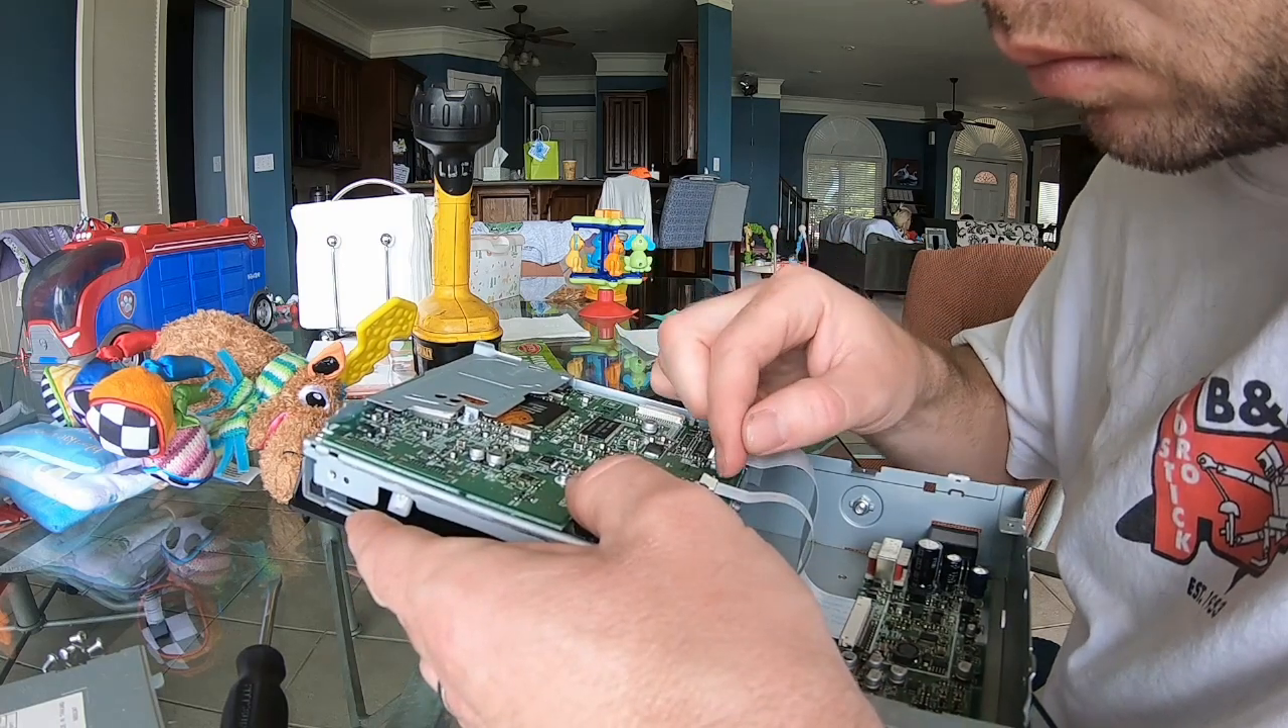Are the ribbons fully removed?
No.